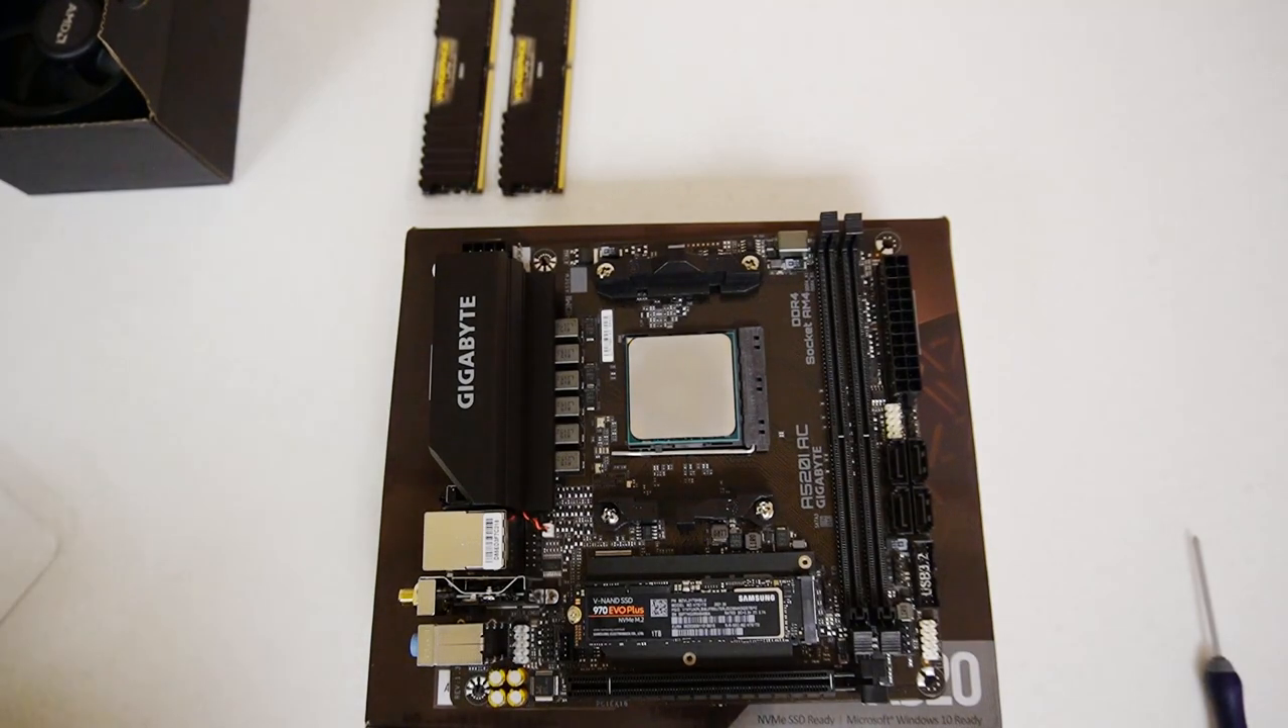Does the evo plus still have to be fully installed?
No.